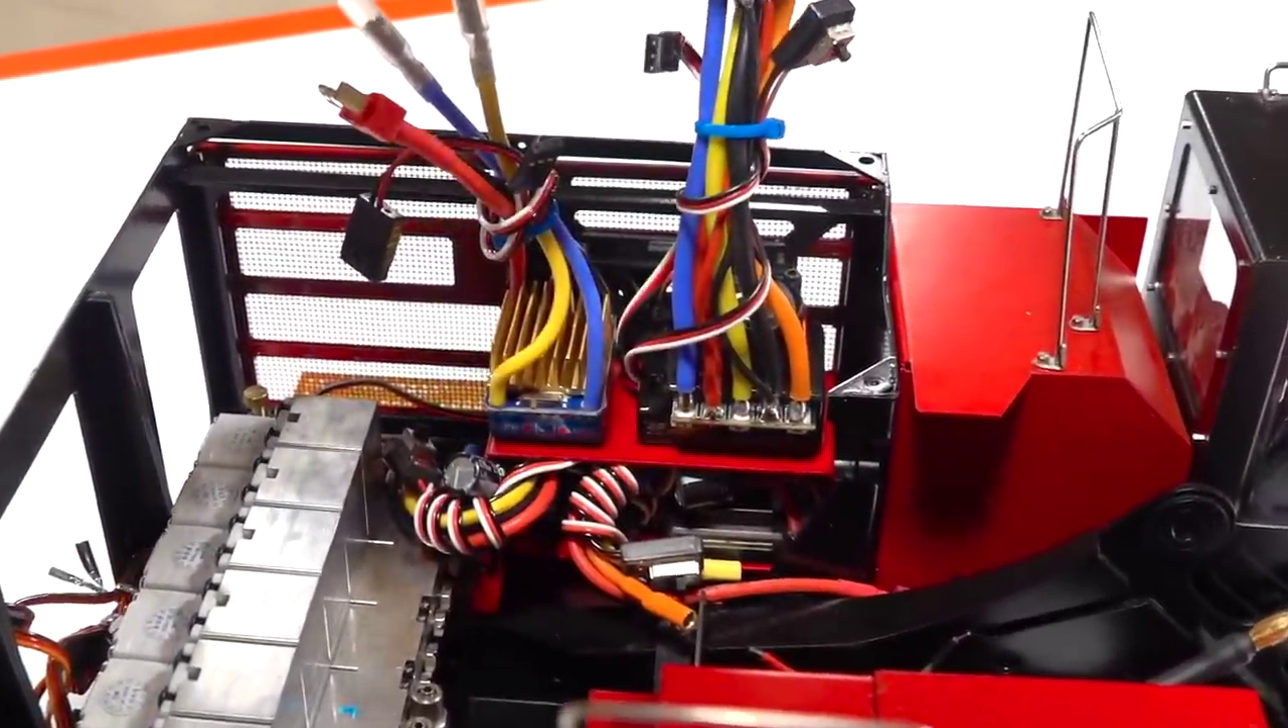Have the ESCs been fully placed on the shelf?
Yes.